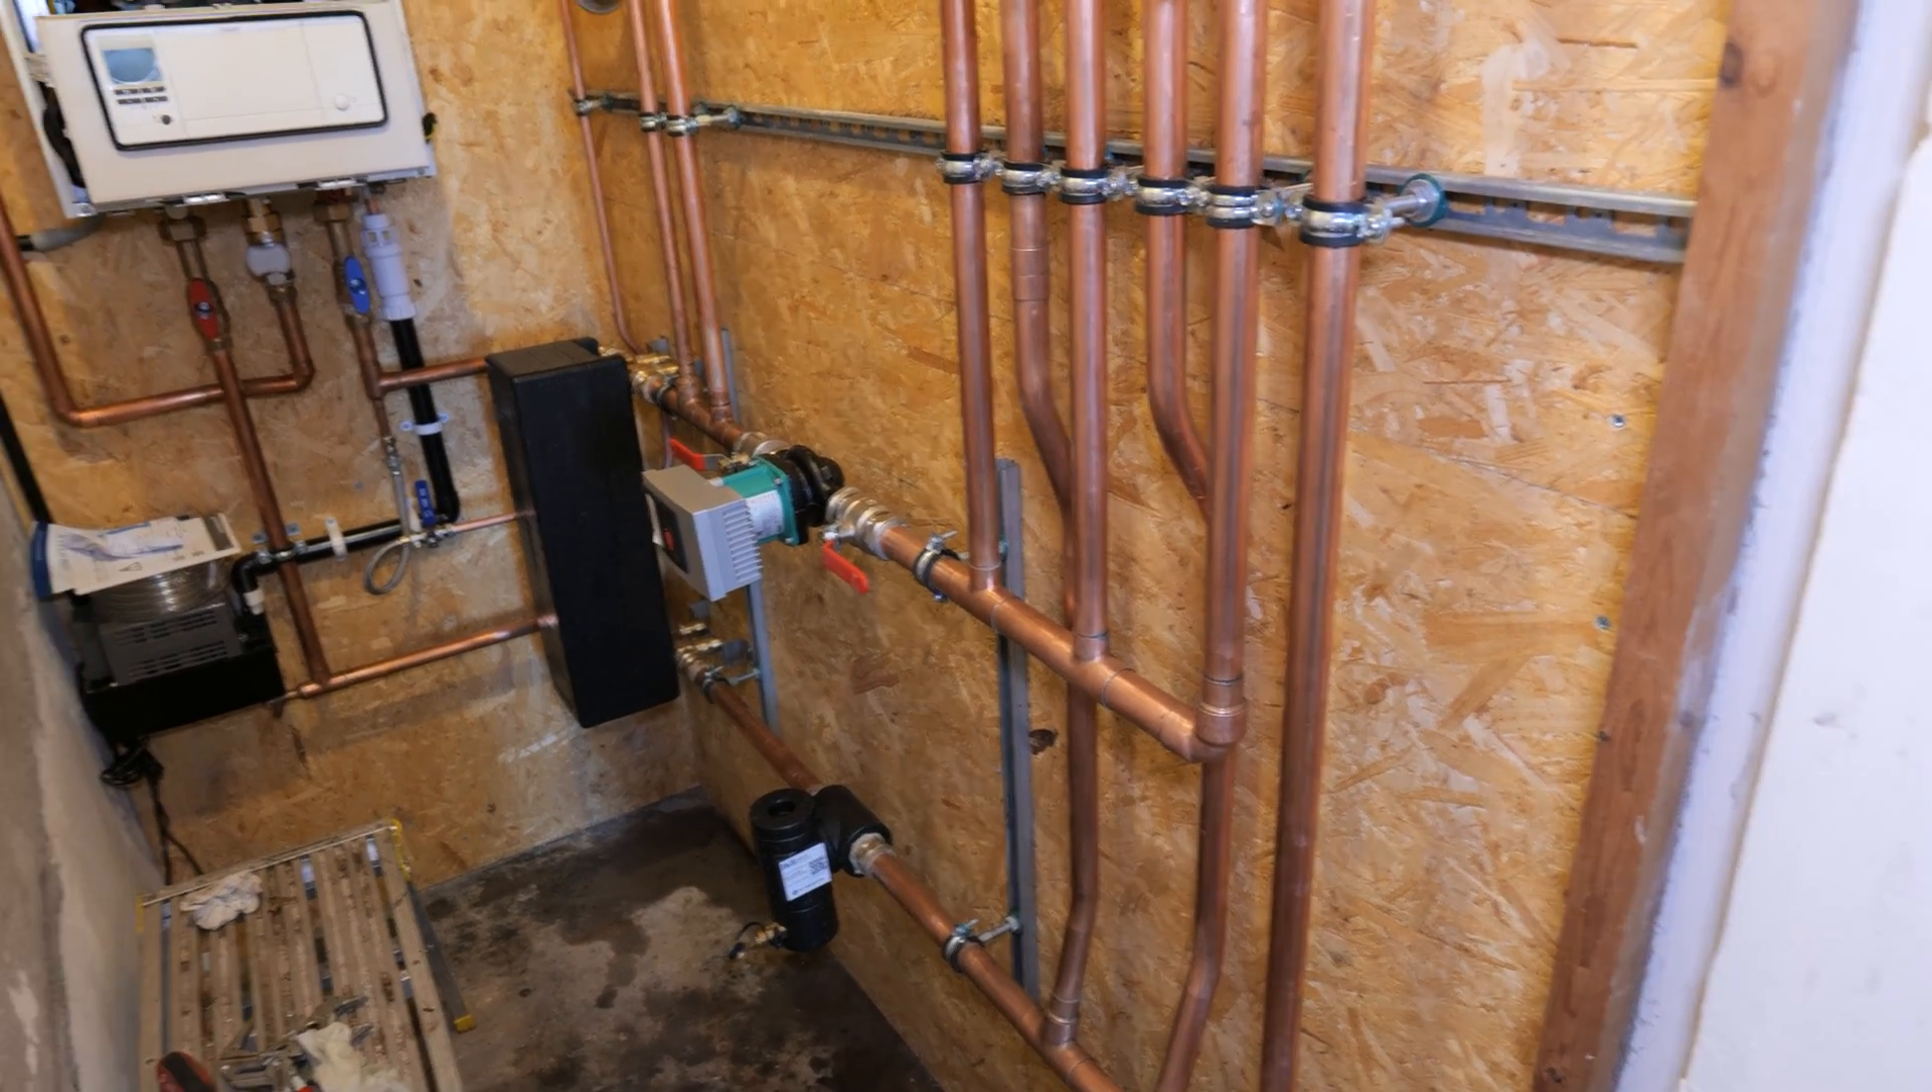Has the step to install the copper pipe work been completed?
Yes.